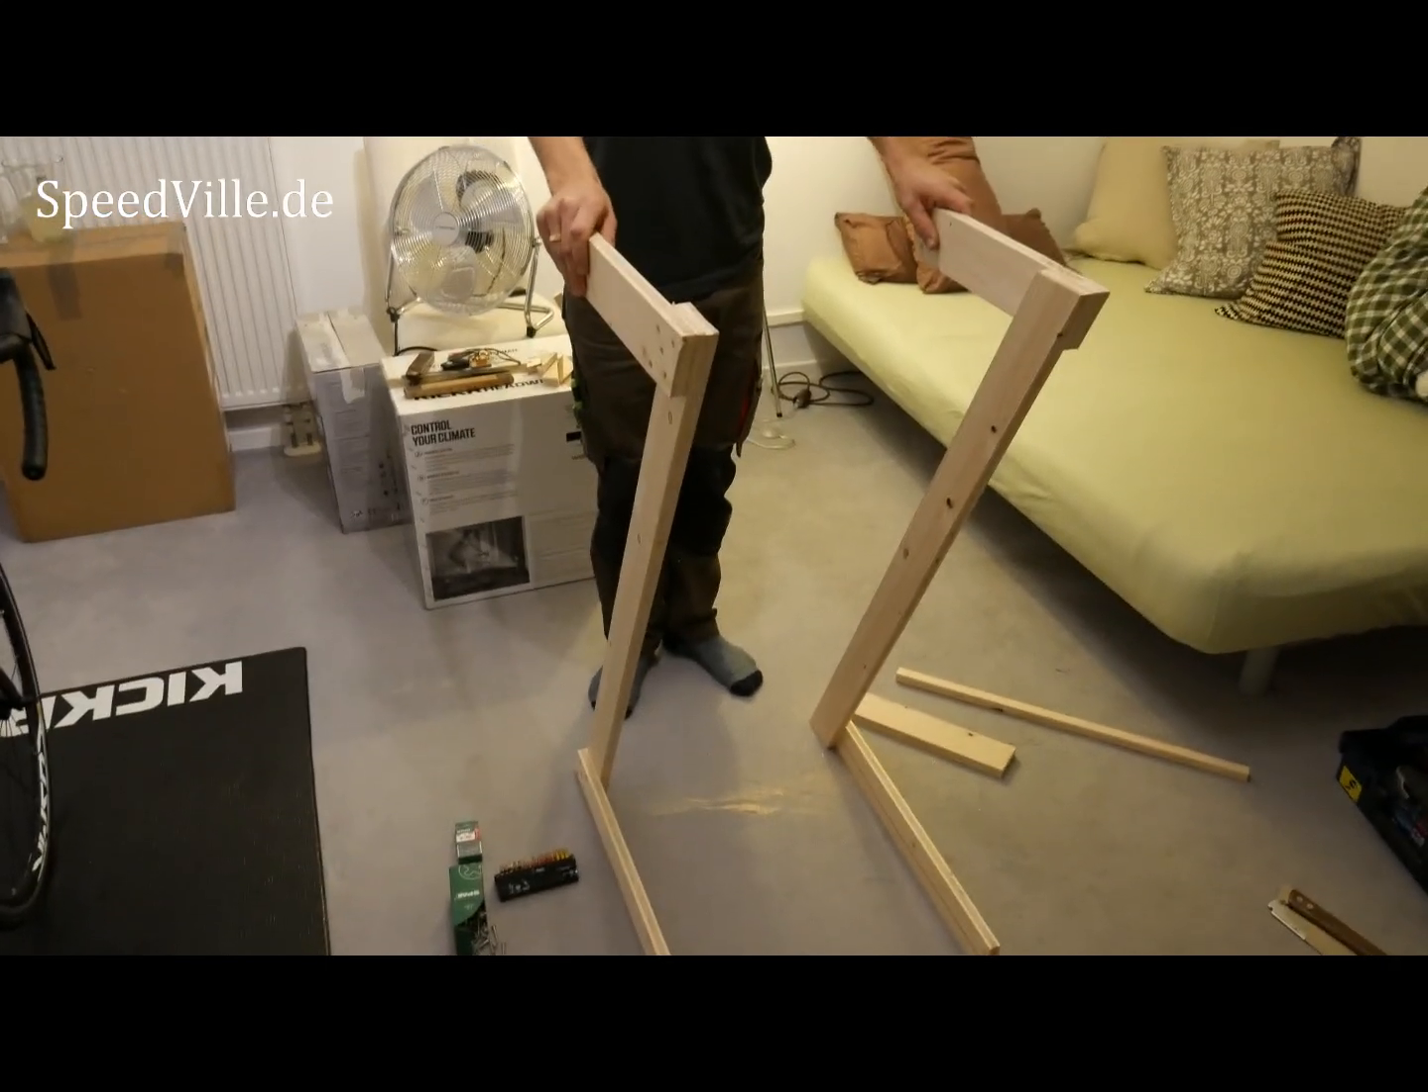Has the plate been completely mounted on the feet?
No.